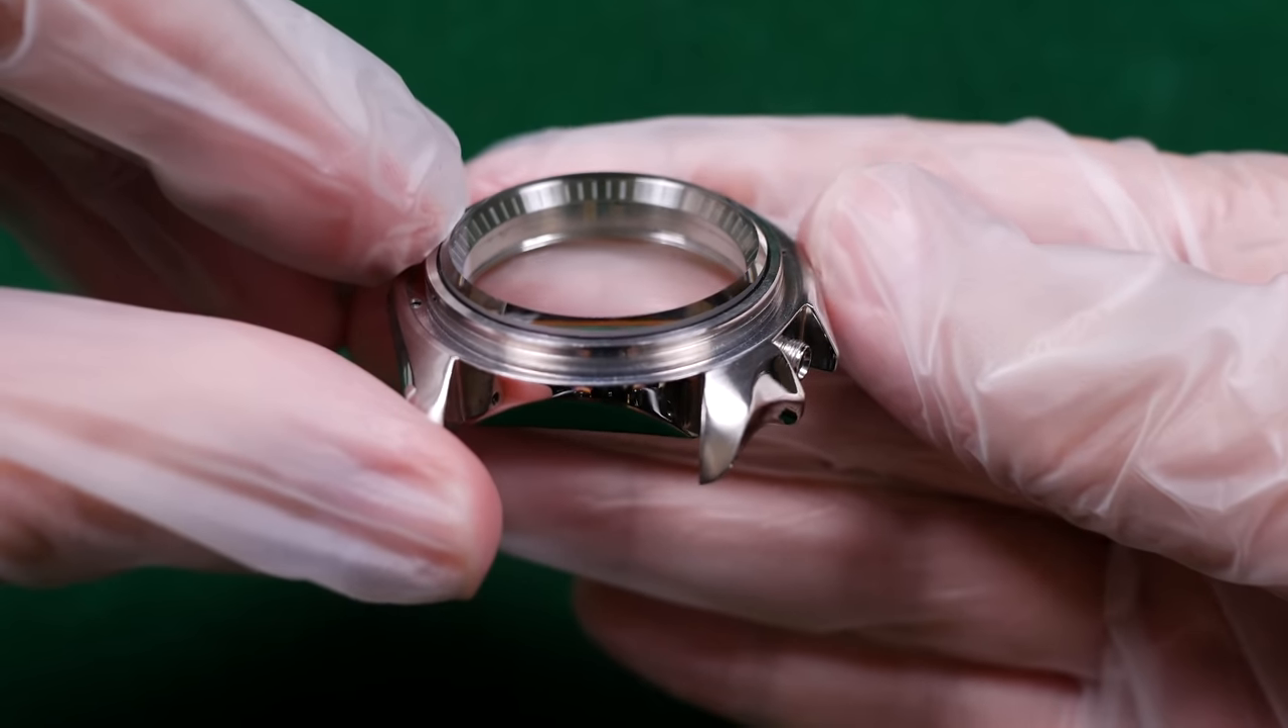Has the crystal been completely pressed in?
Yes.